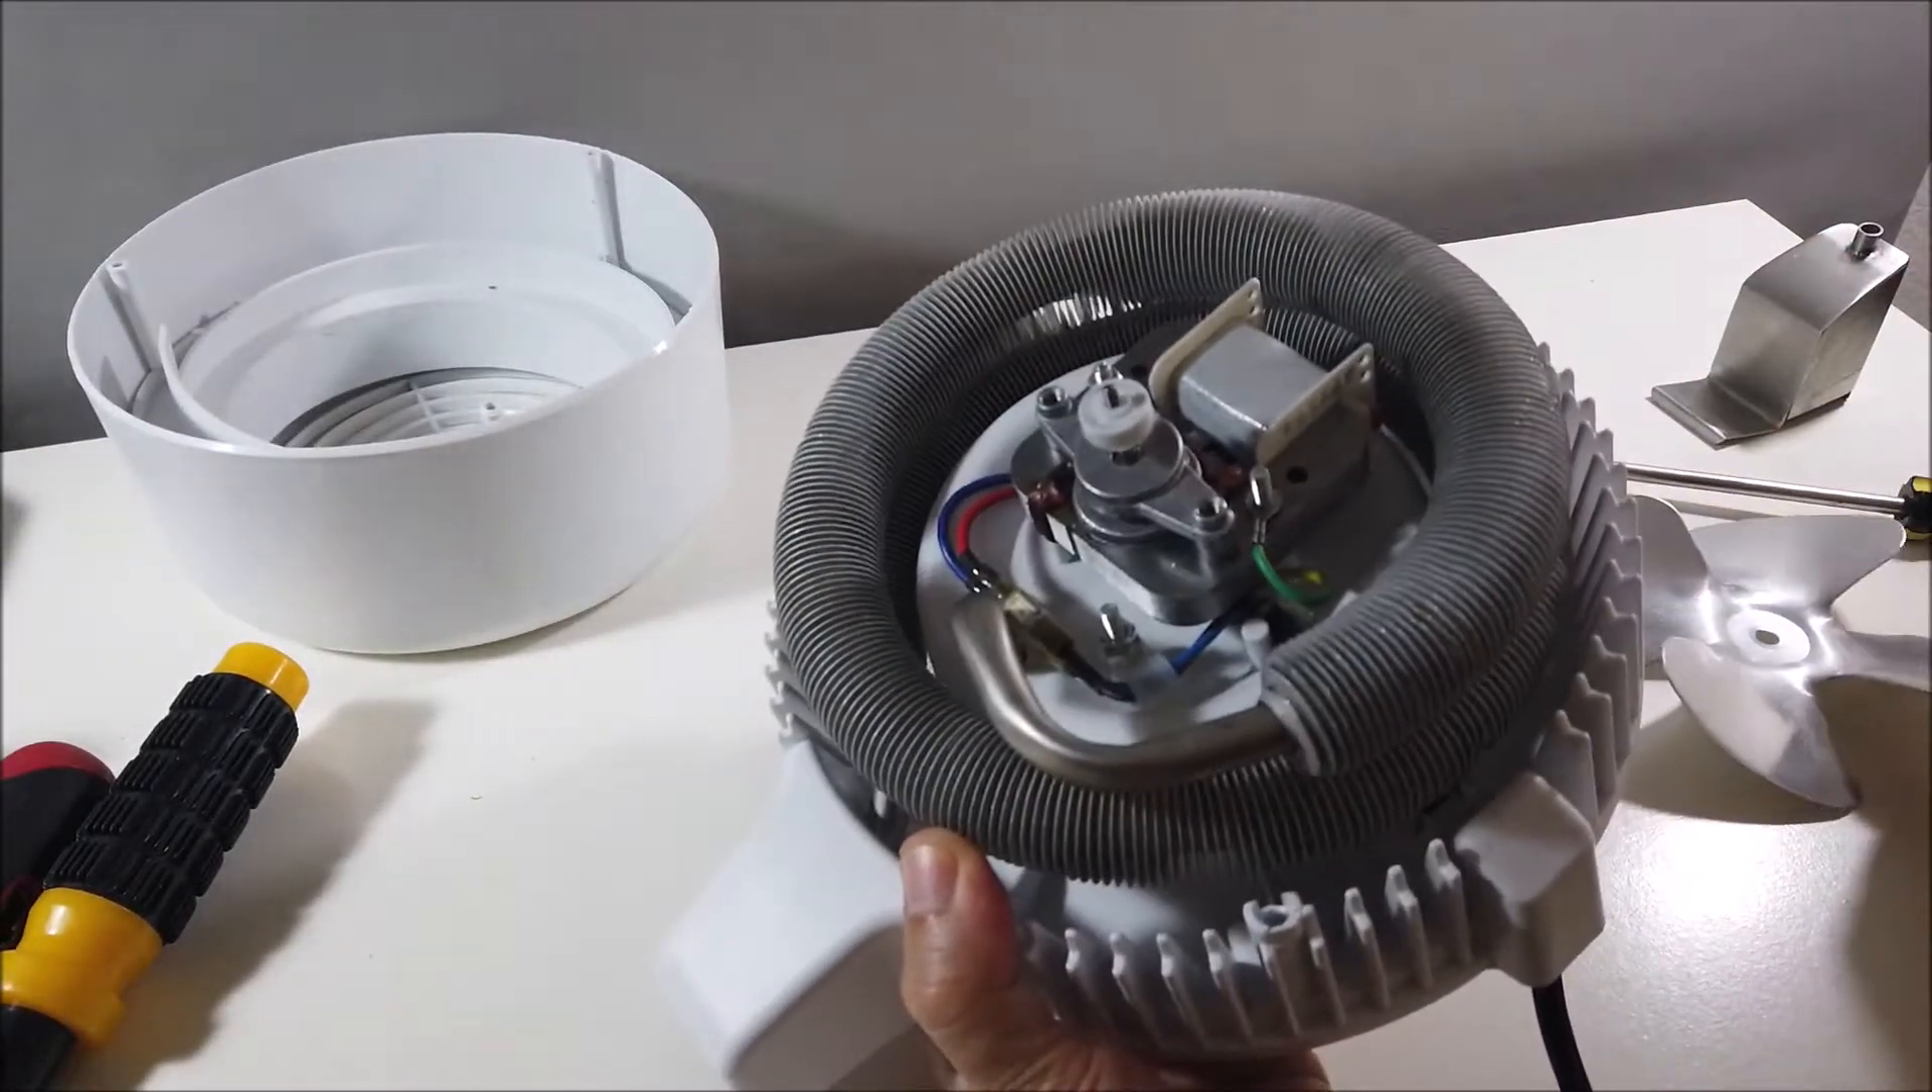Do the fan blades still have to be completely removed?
No.